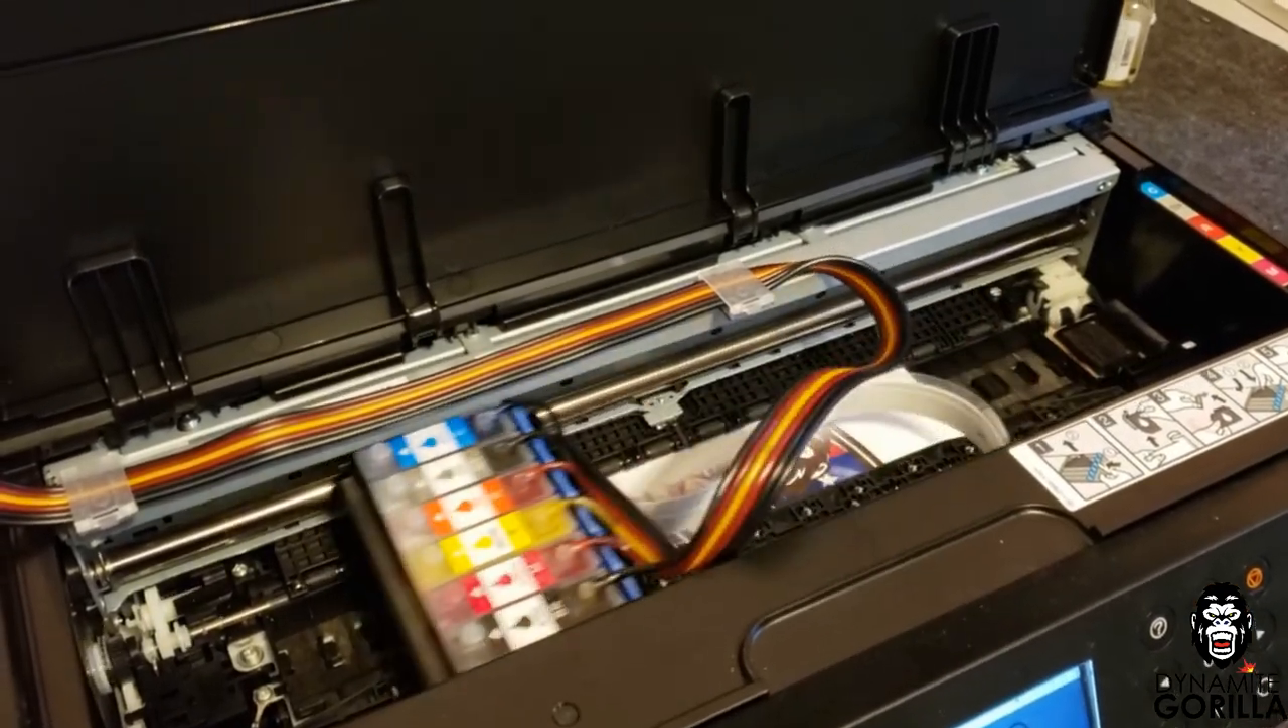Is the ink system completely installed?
Yes.